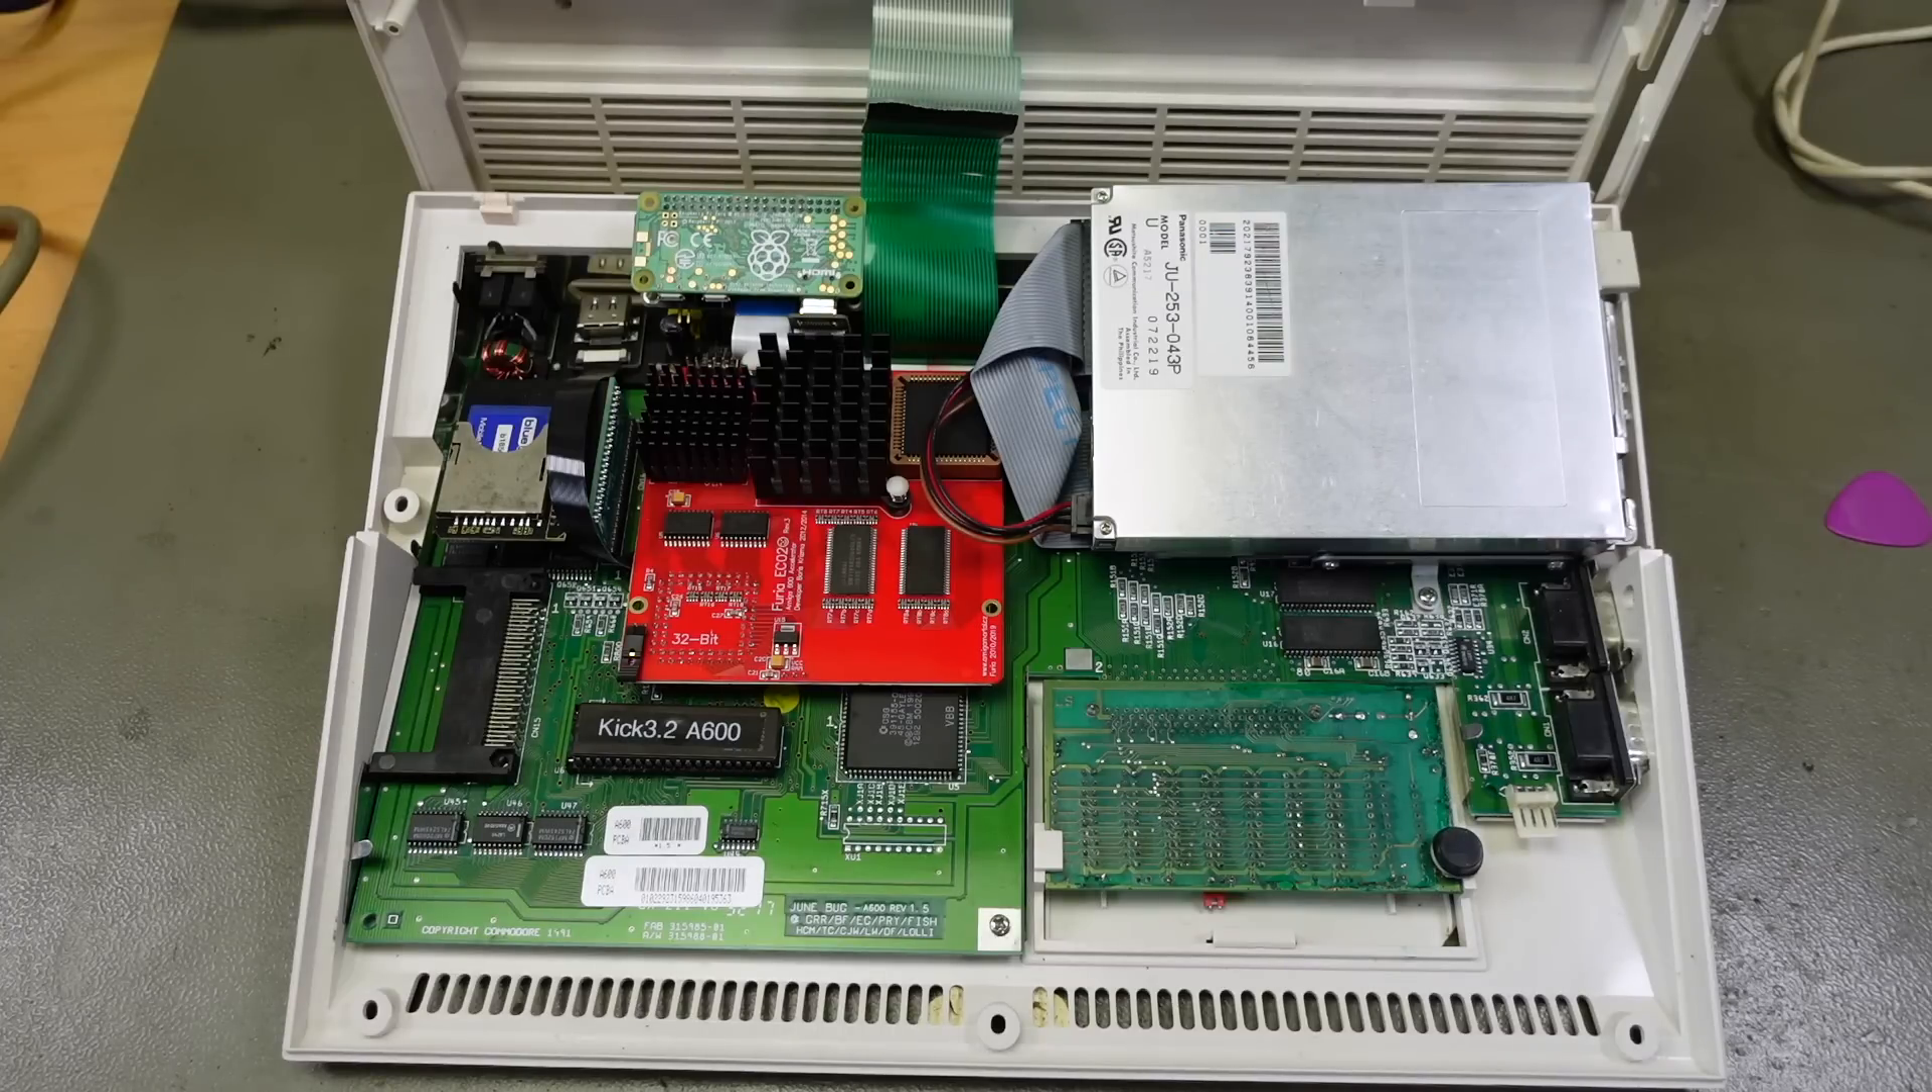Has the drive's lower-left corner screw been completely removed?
No.